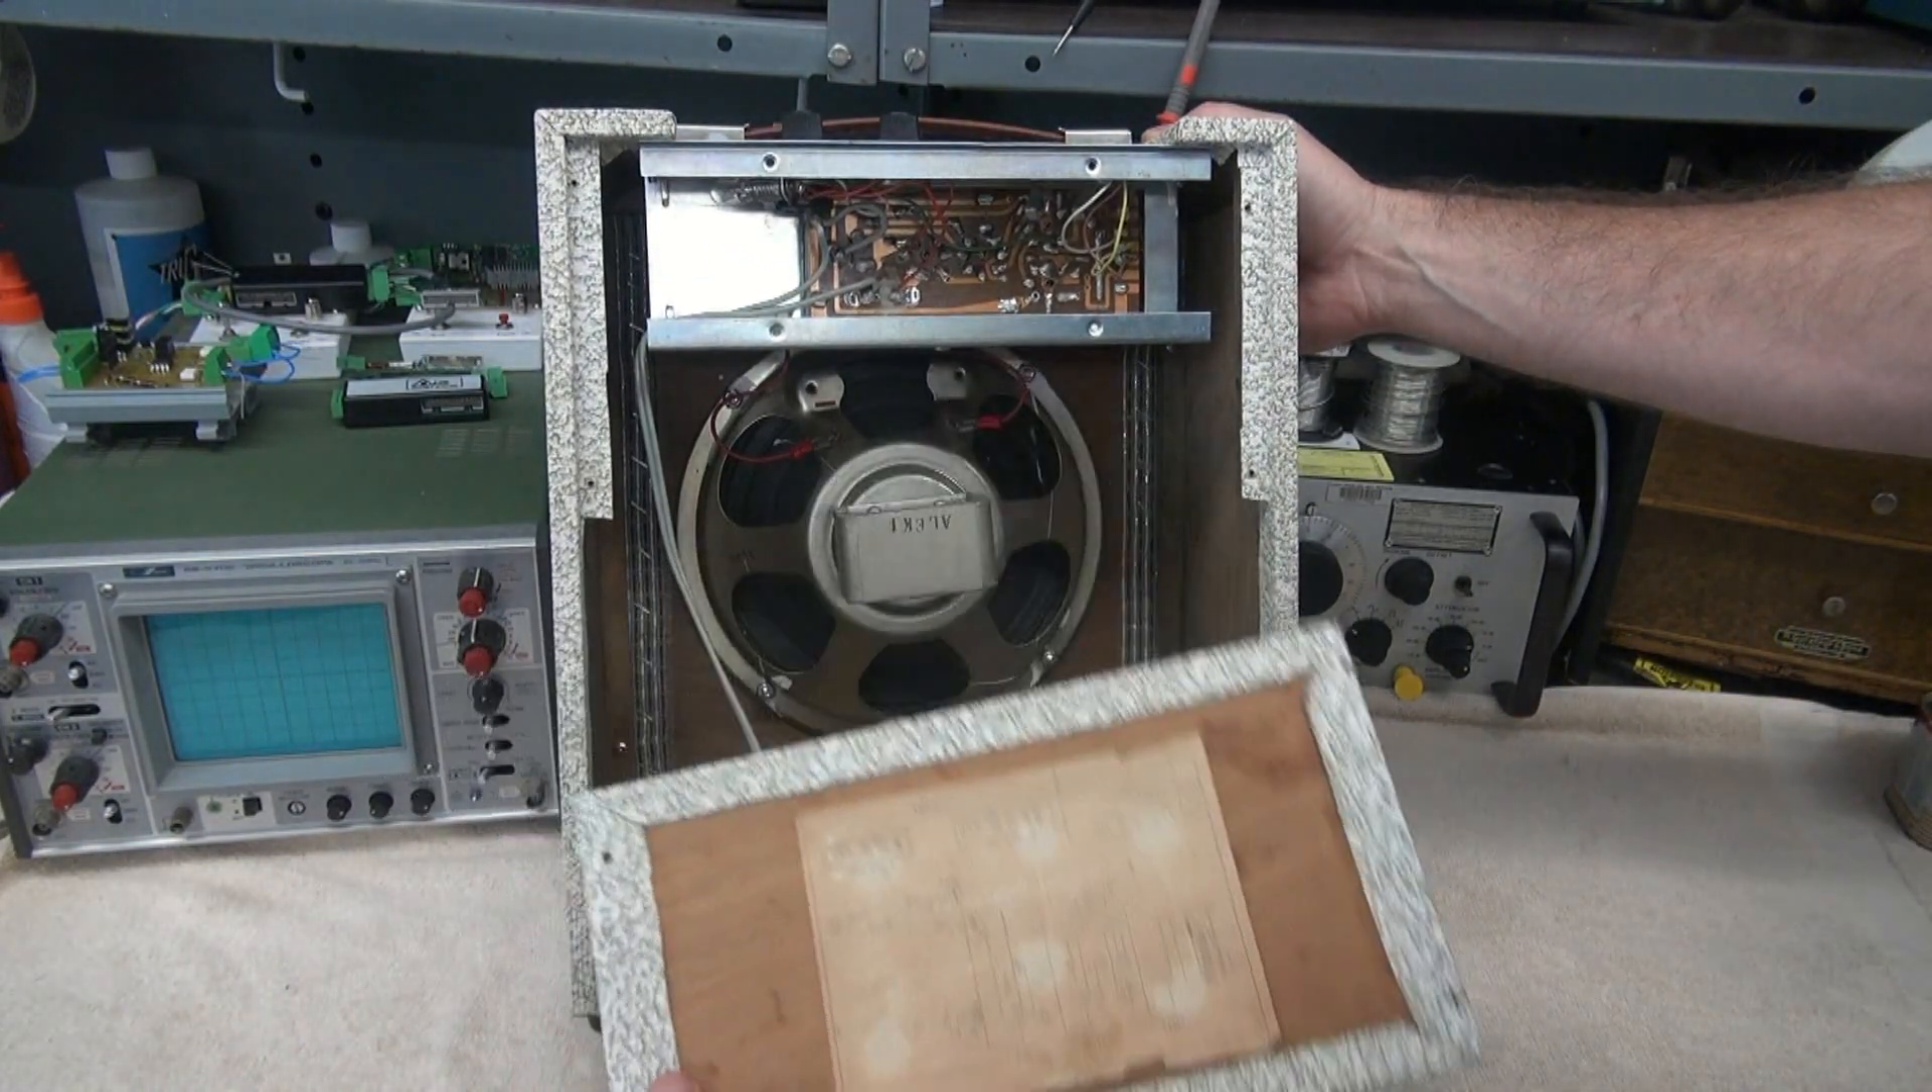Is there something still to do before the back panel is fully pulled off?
No.